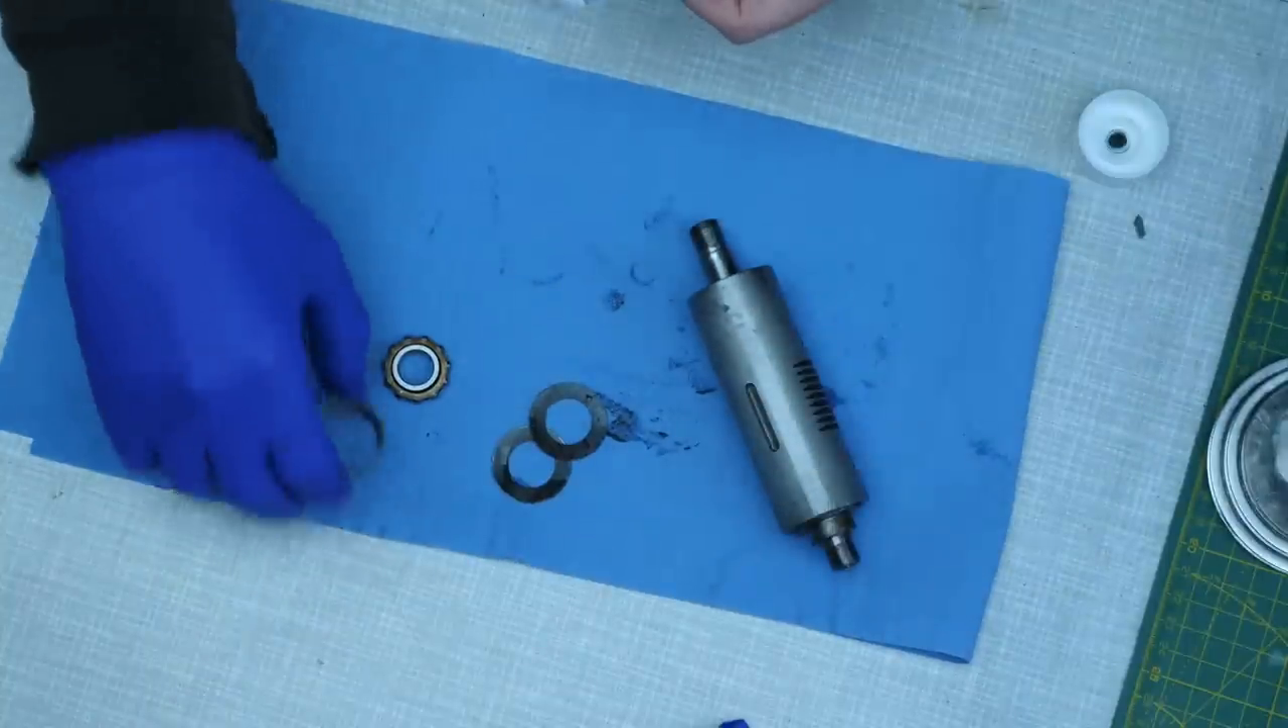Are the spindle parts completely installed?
No.